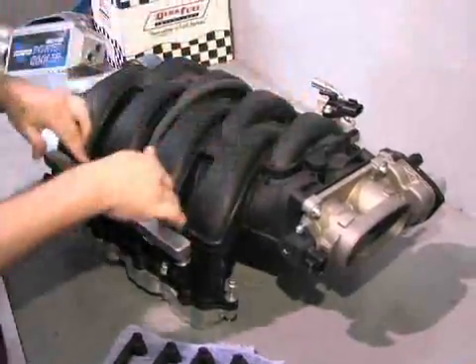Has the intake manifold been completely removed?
Yes.